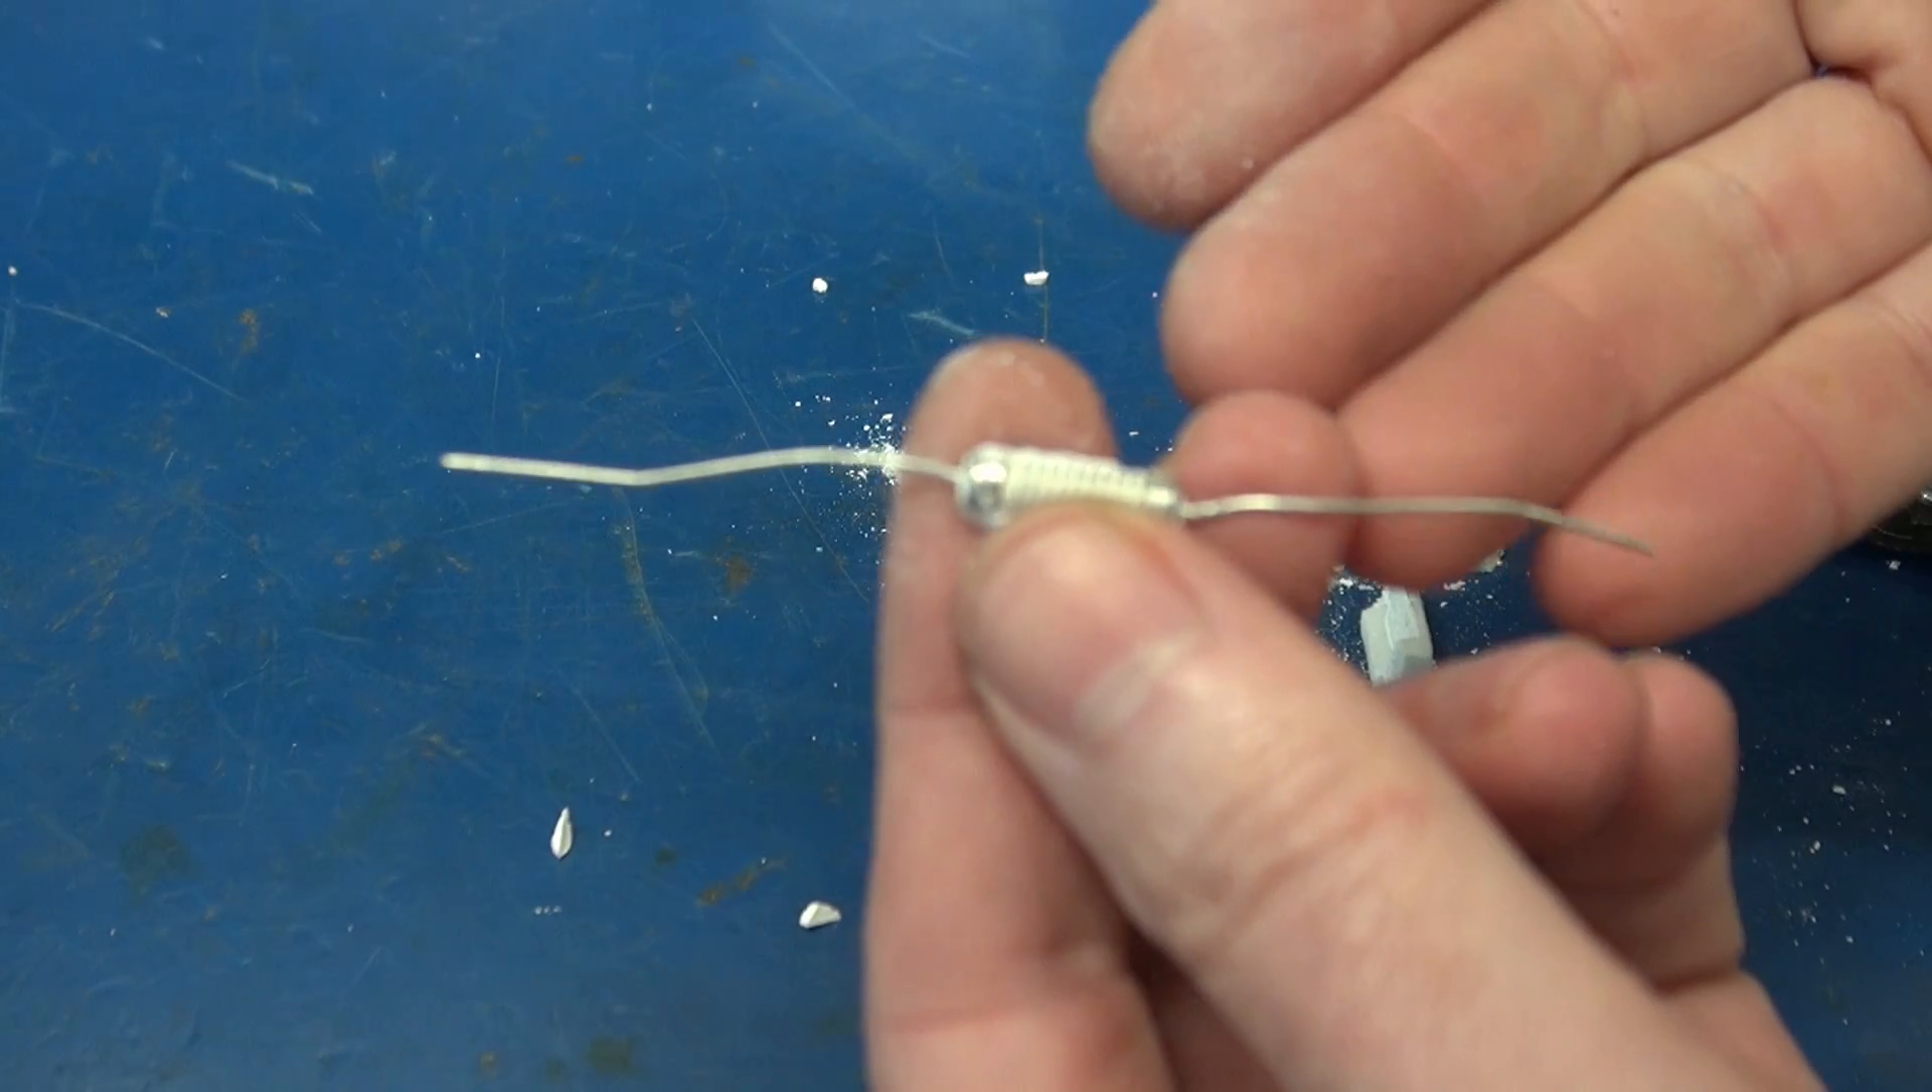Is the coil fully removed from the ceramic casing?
Yes.